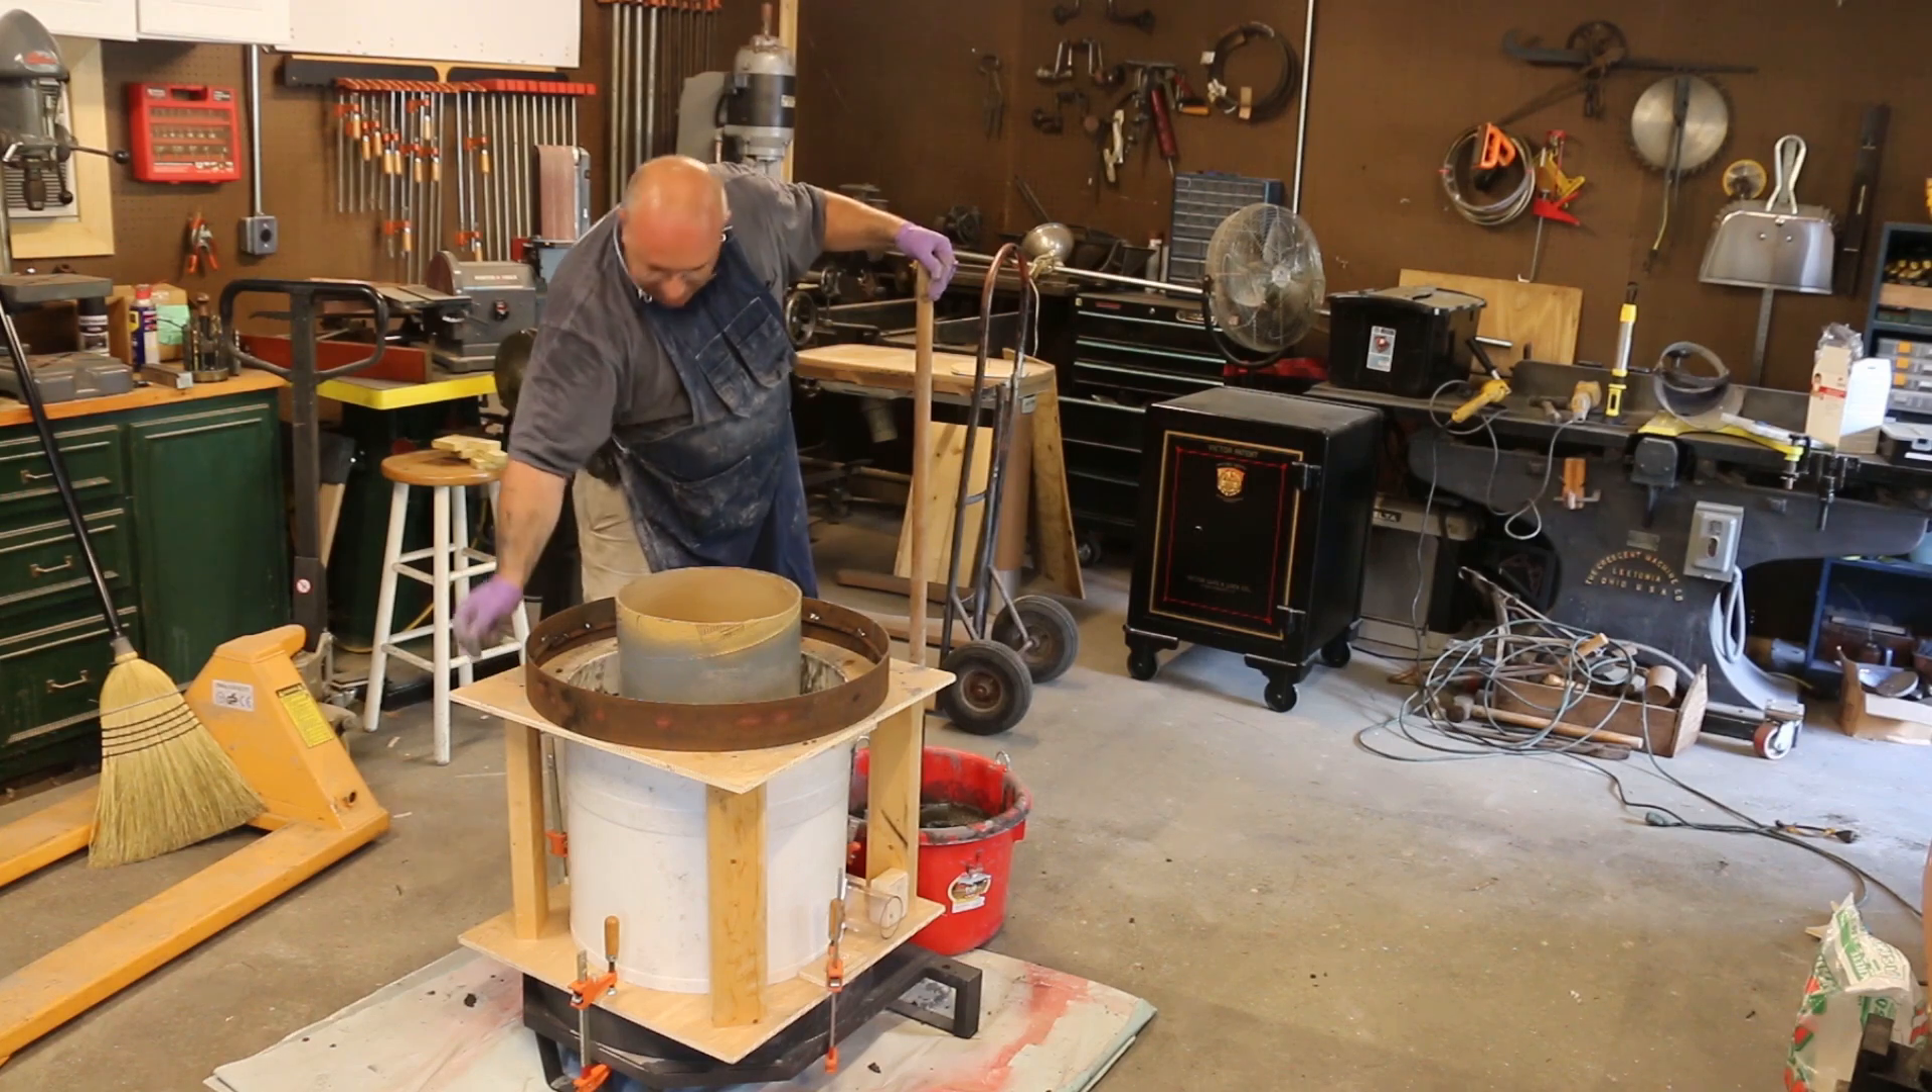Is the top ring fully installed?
Yes.